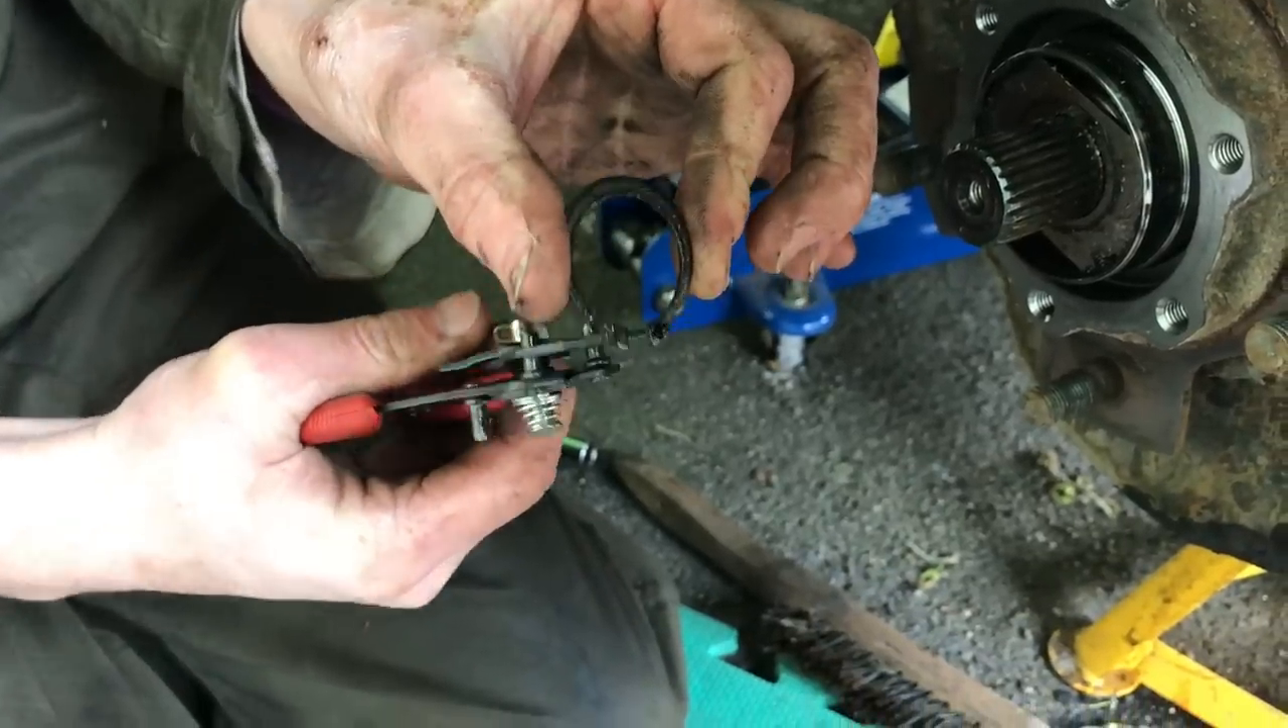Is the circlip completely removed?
Yes.